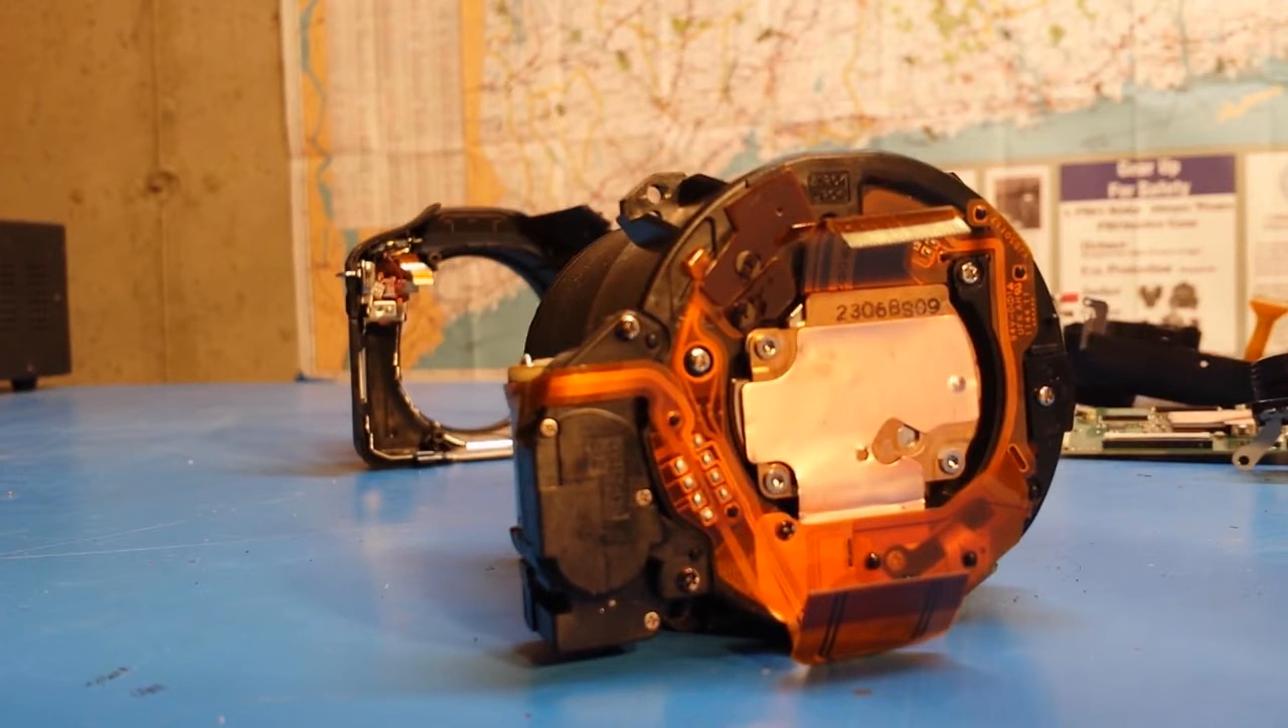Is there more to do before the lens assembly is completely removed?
No.